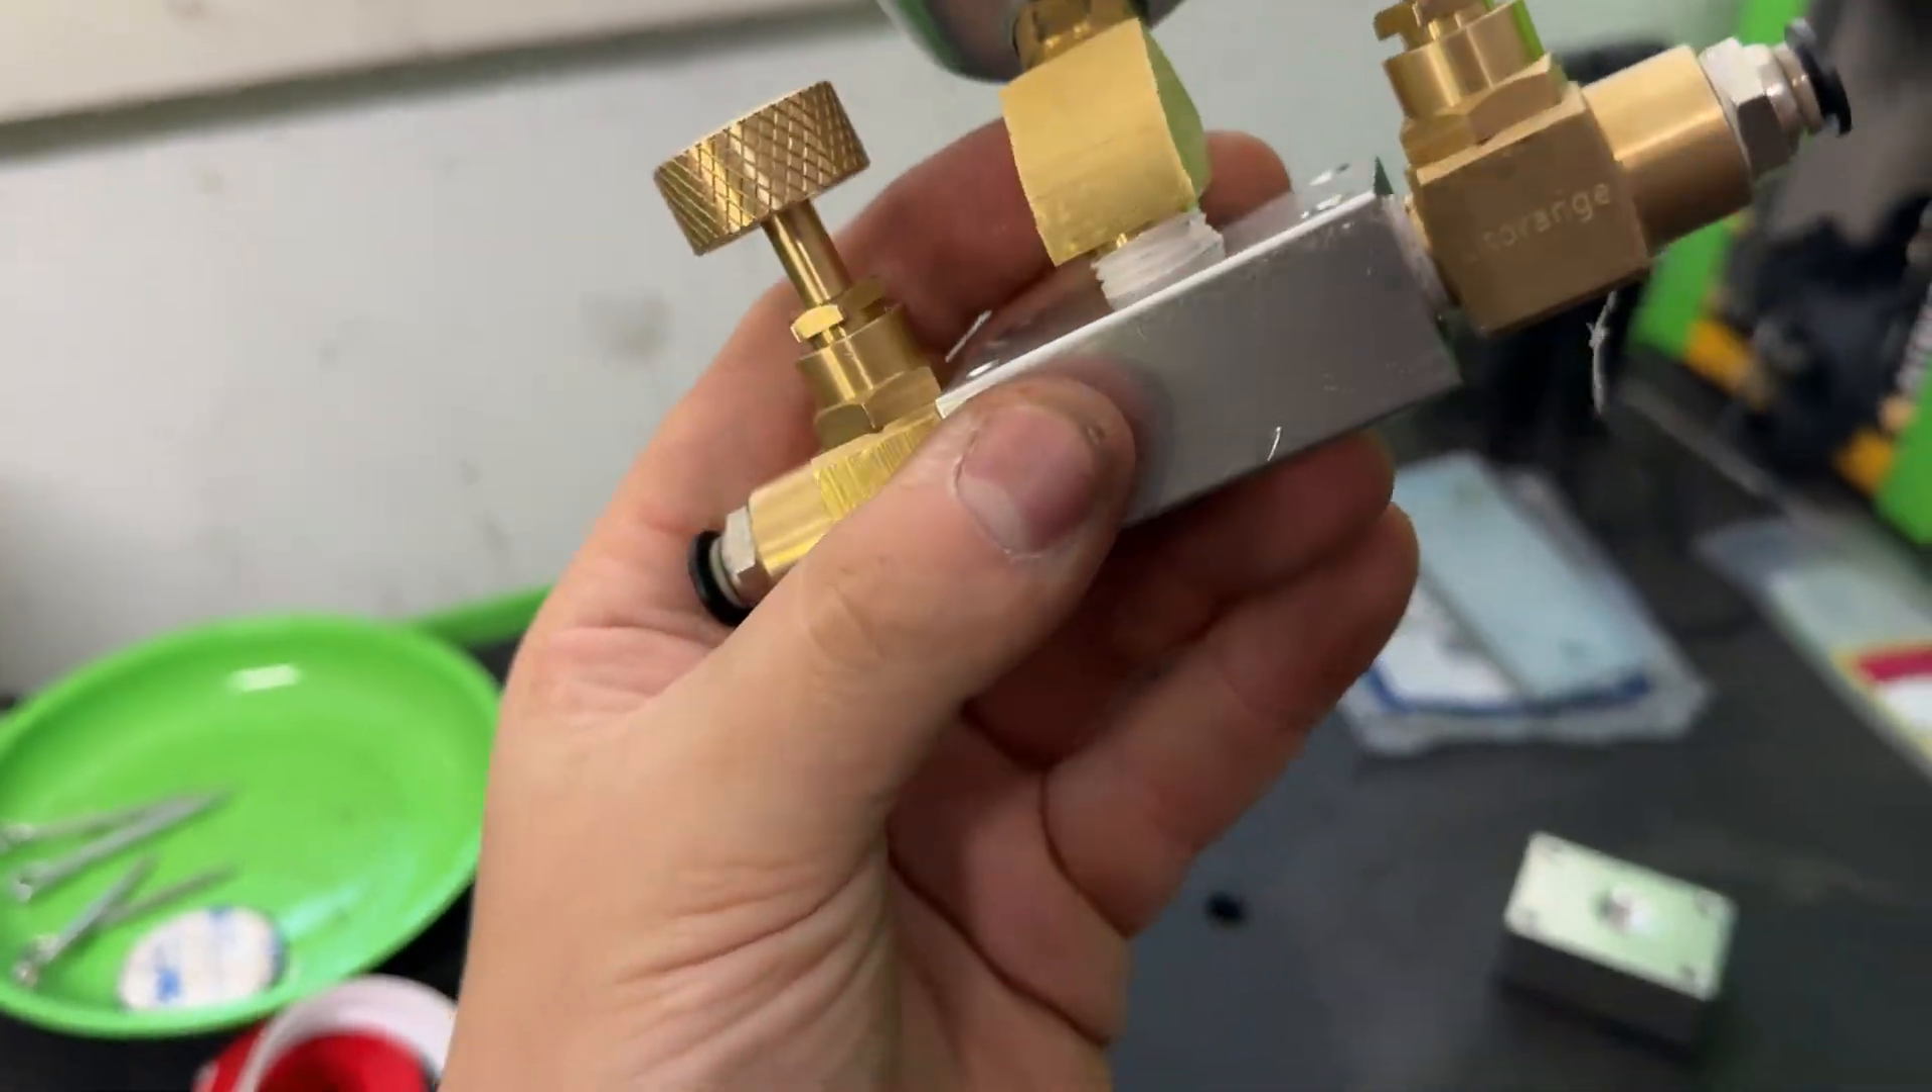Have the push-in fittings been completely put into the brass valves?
Yes.